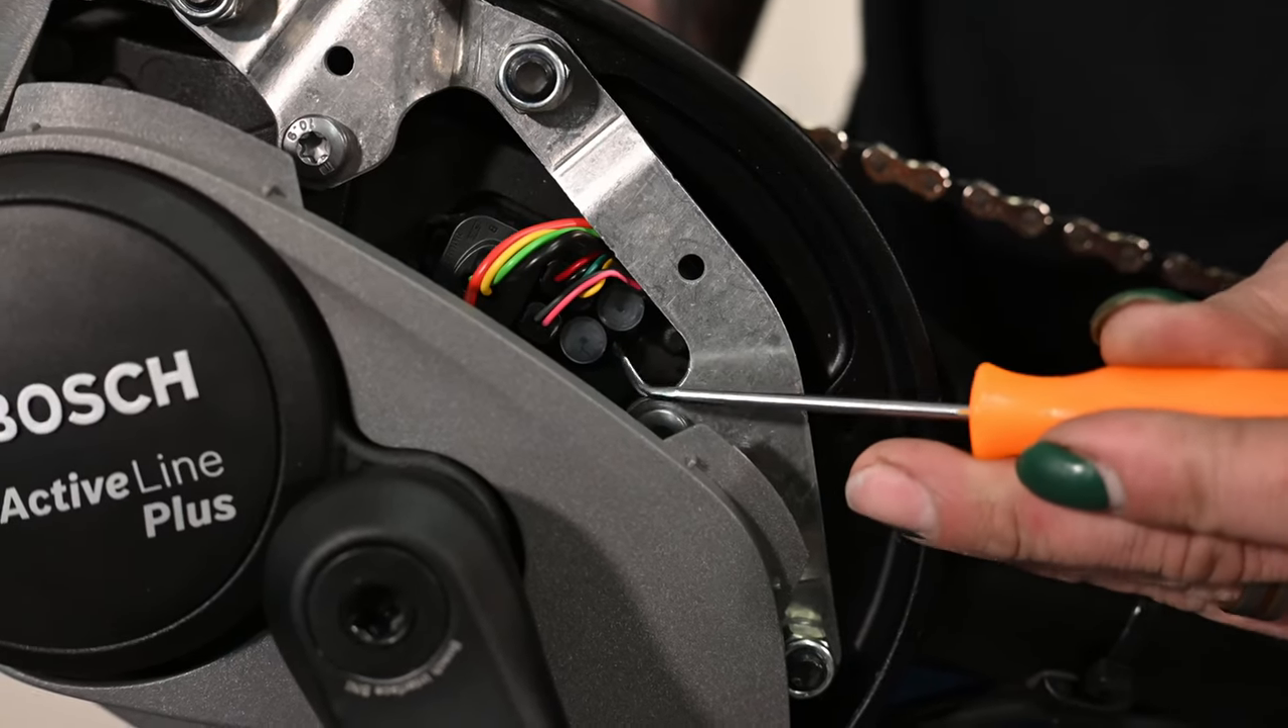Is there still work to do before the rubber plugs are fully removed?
Yes.